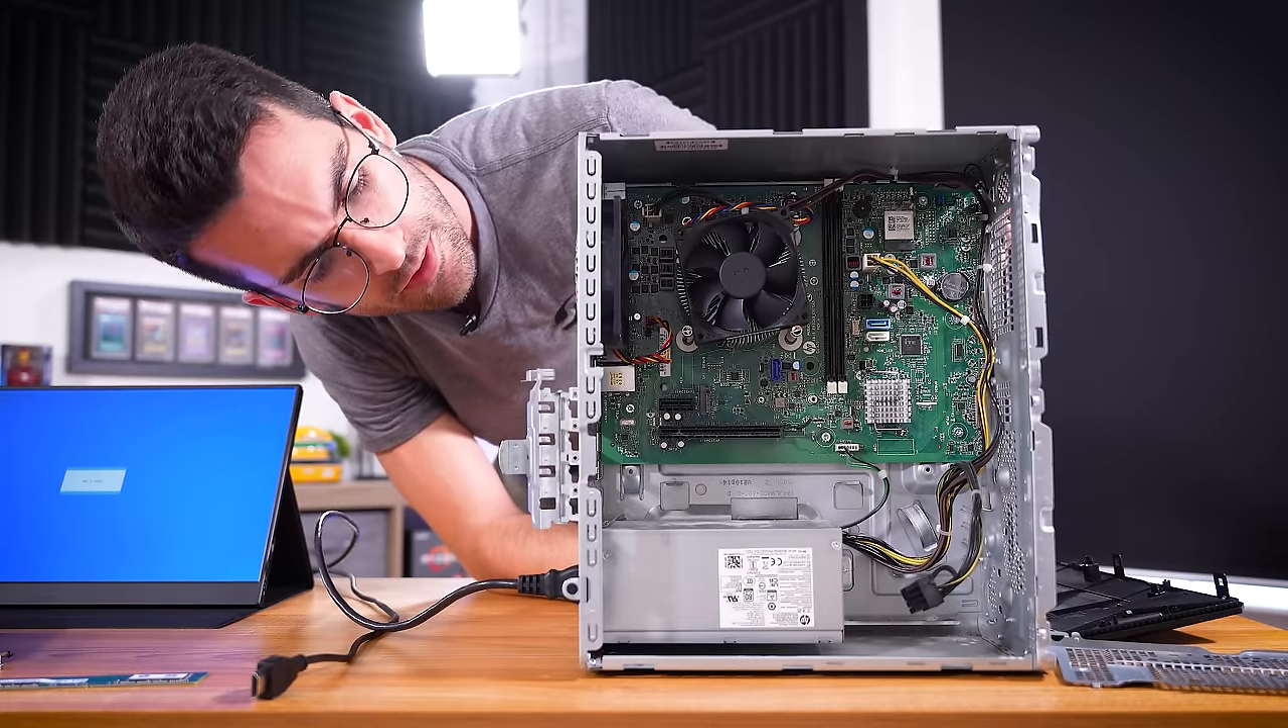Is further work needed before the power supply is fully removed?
Yes.